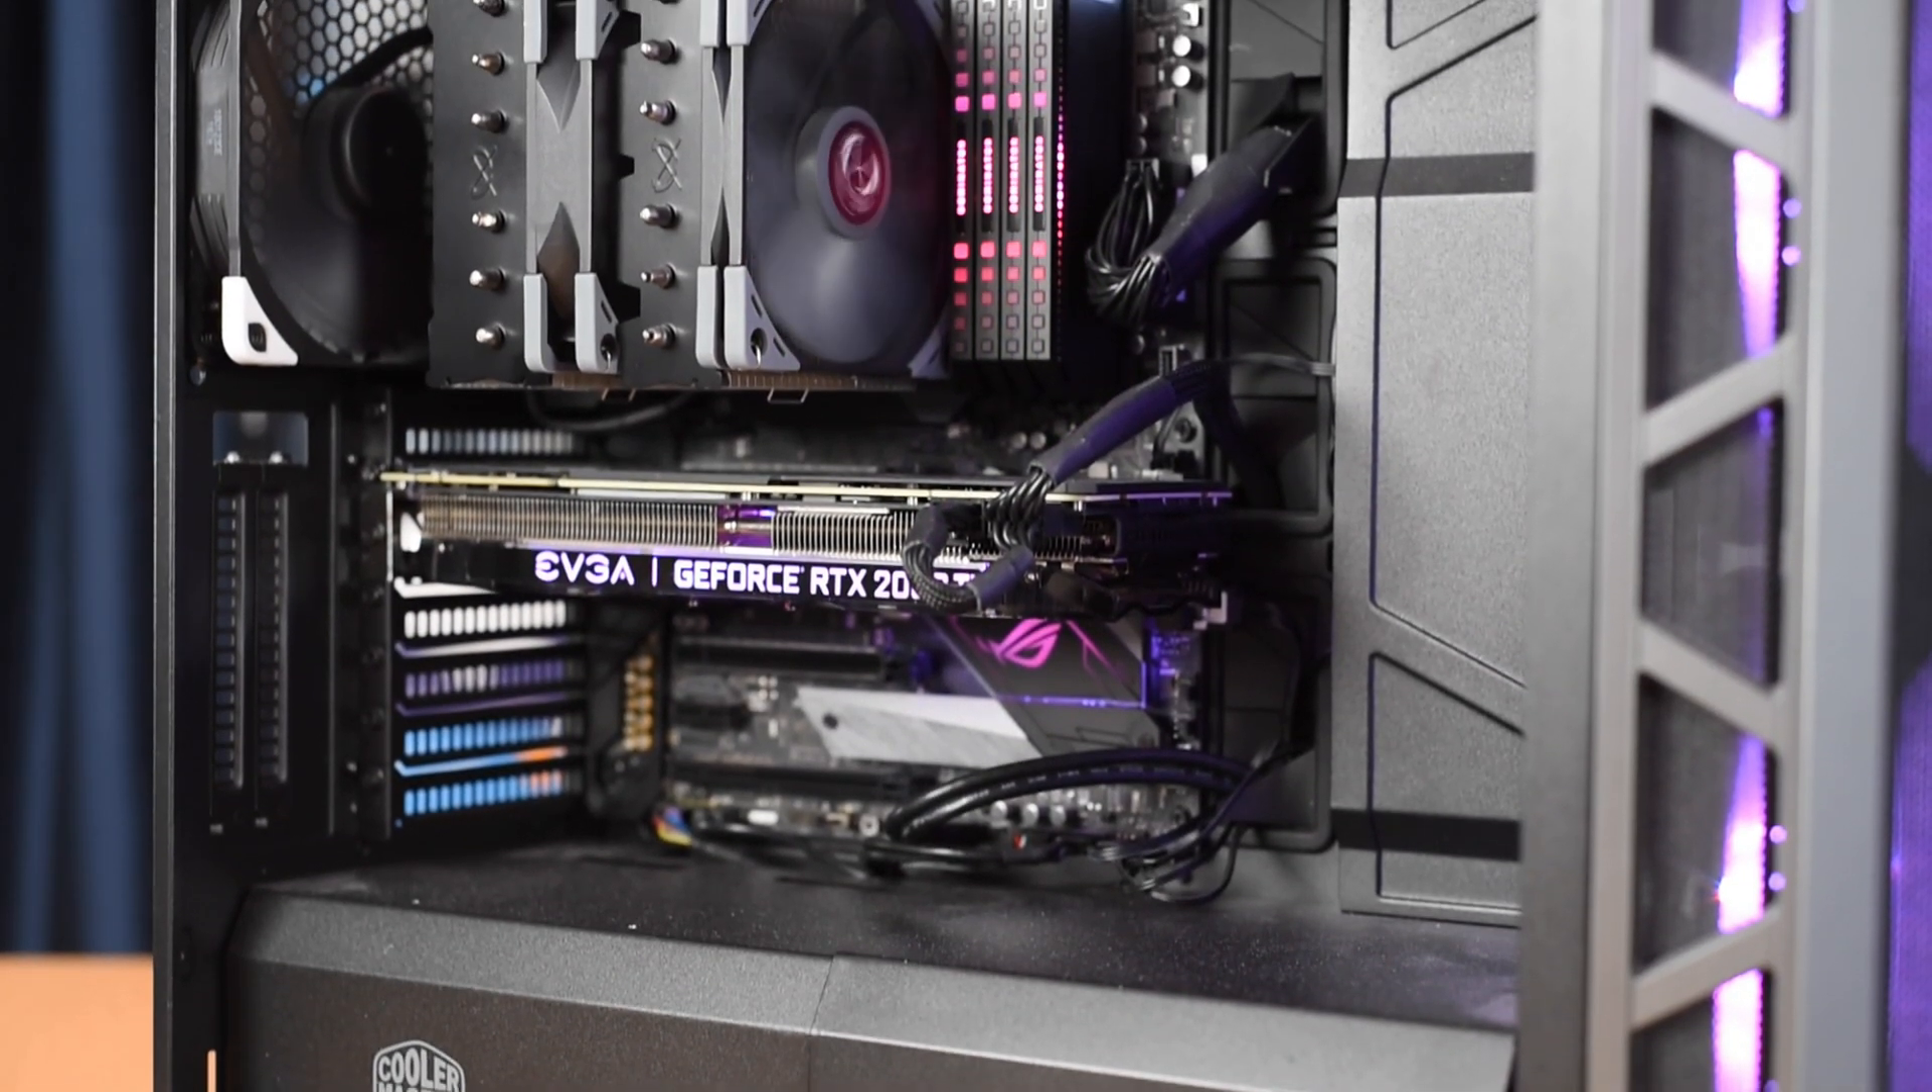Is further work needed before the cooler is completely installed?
No.